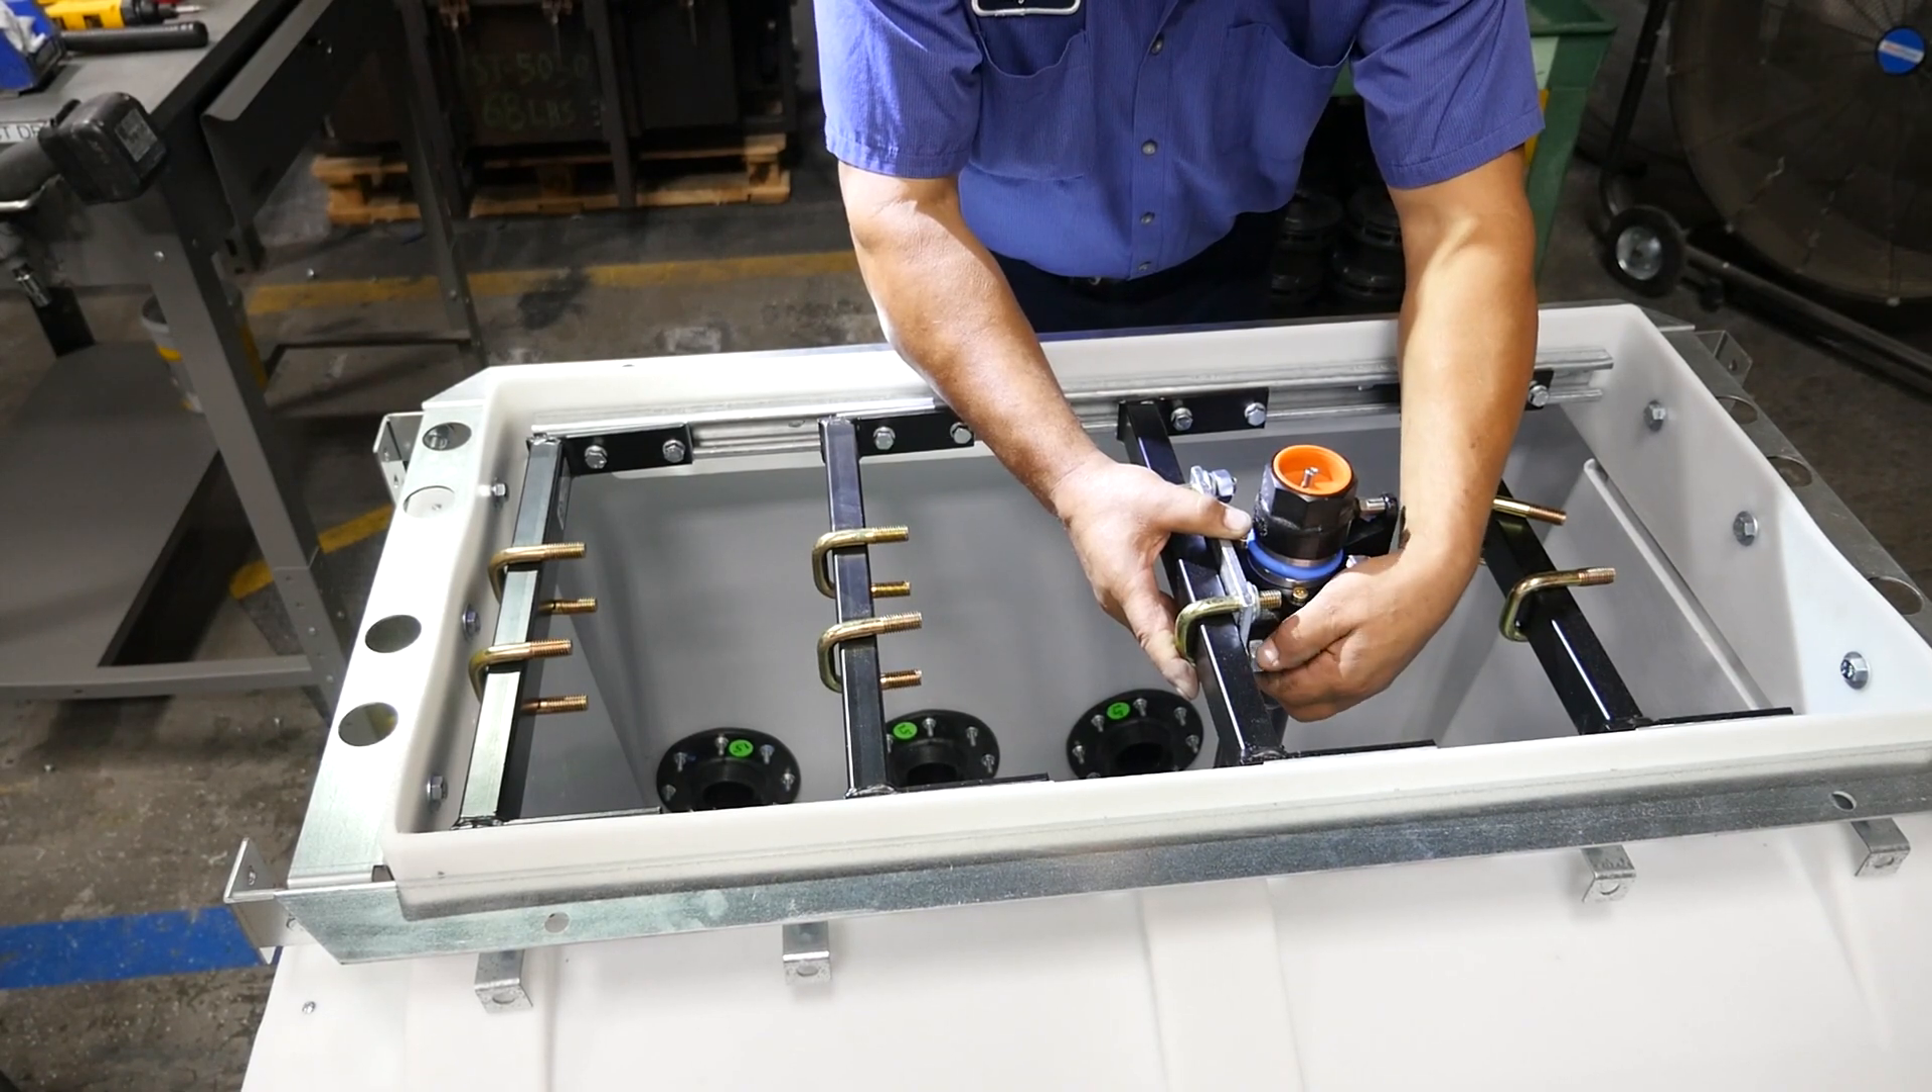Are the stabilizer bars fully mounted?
Yes.